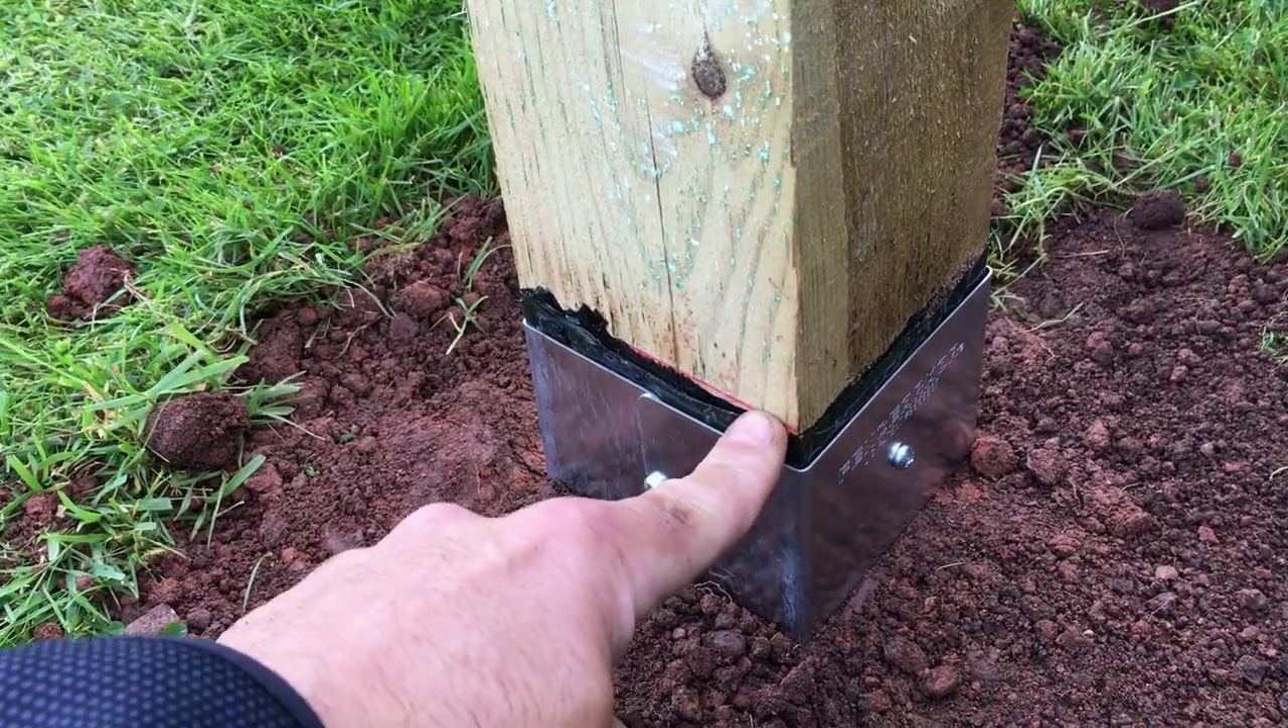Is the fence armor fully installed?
Yes.